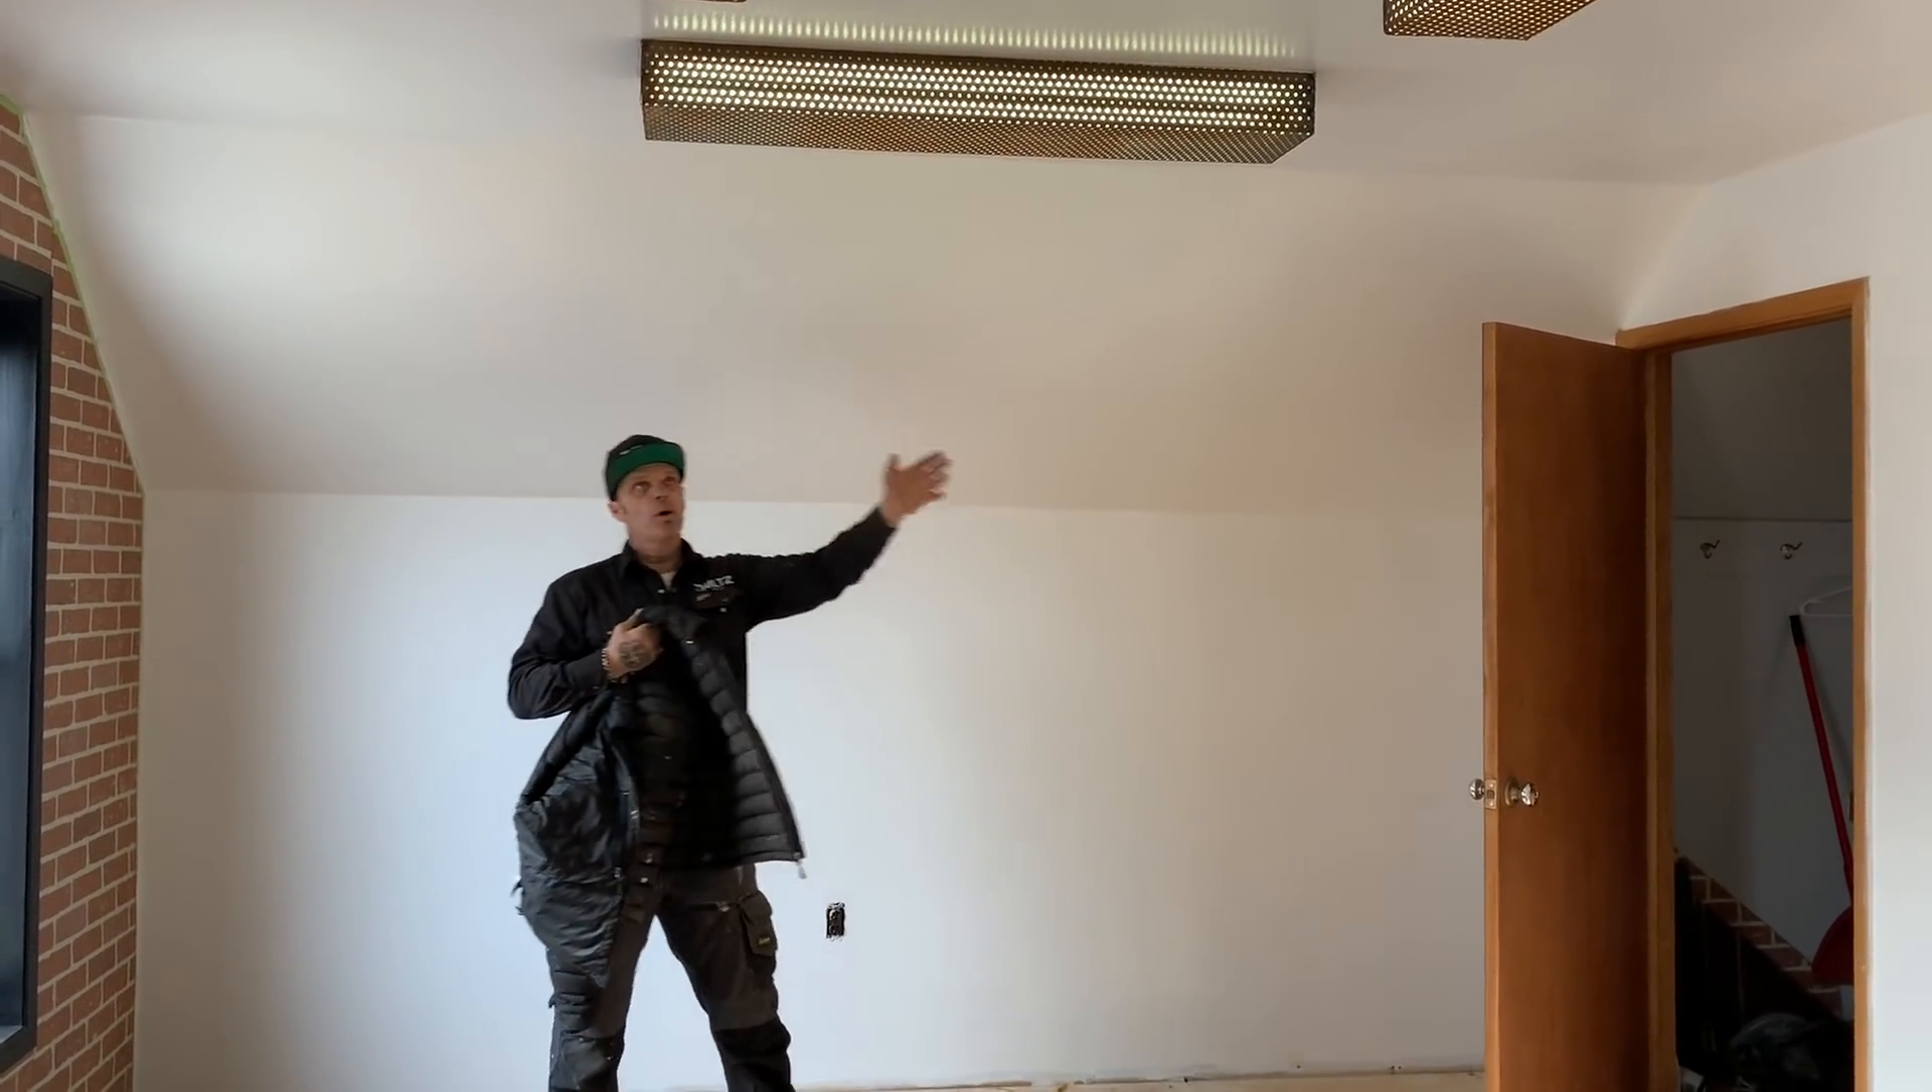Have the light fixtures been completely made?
Yes.